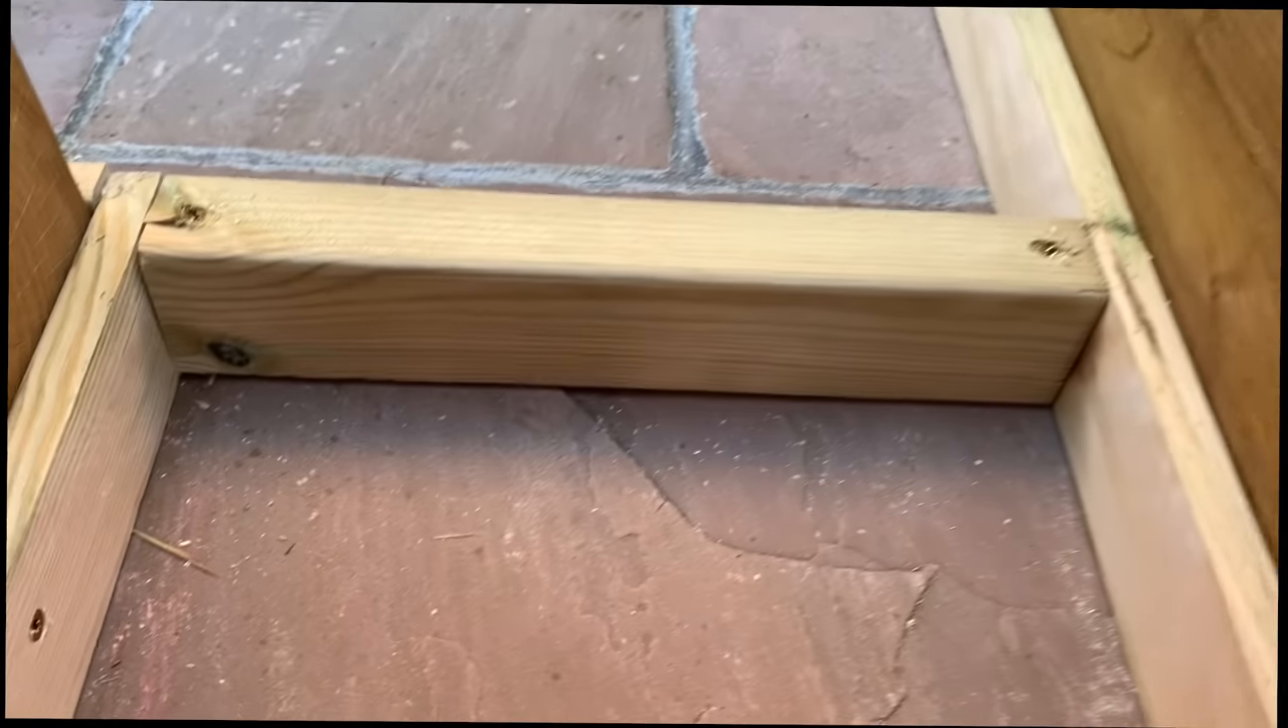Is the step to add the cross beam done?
Yes.